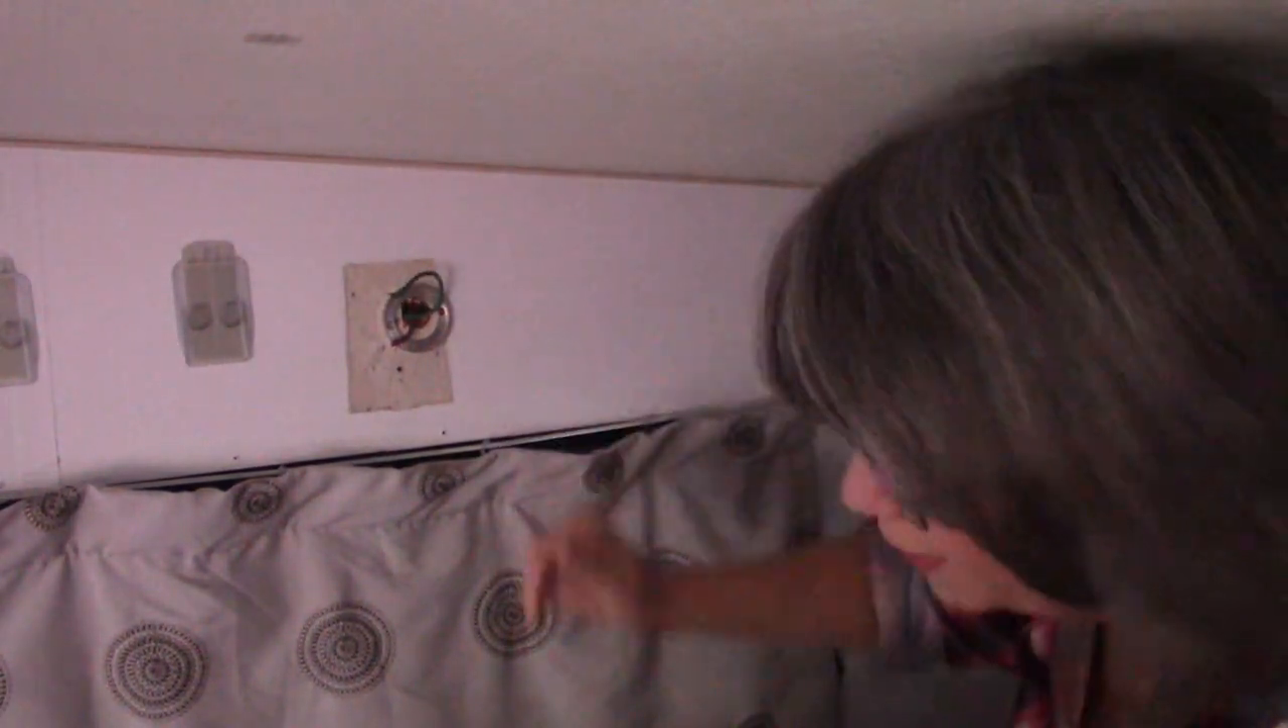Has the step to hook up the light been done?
No.